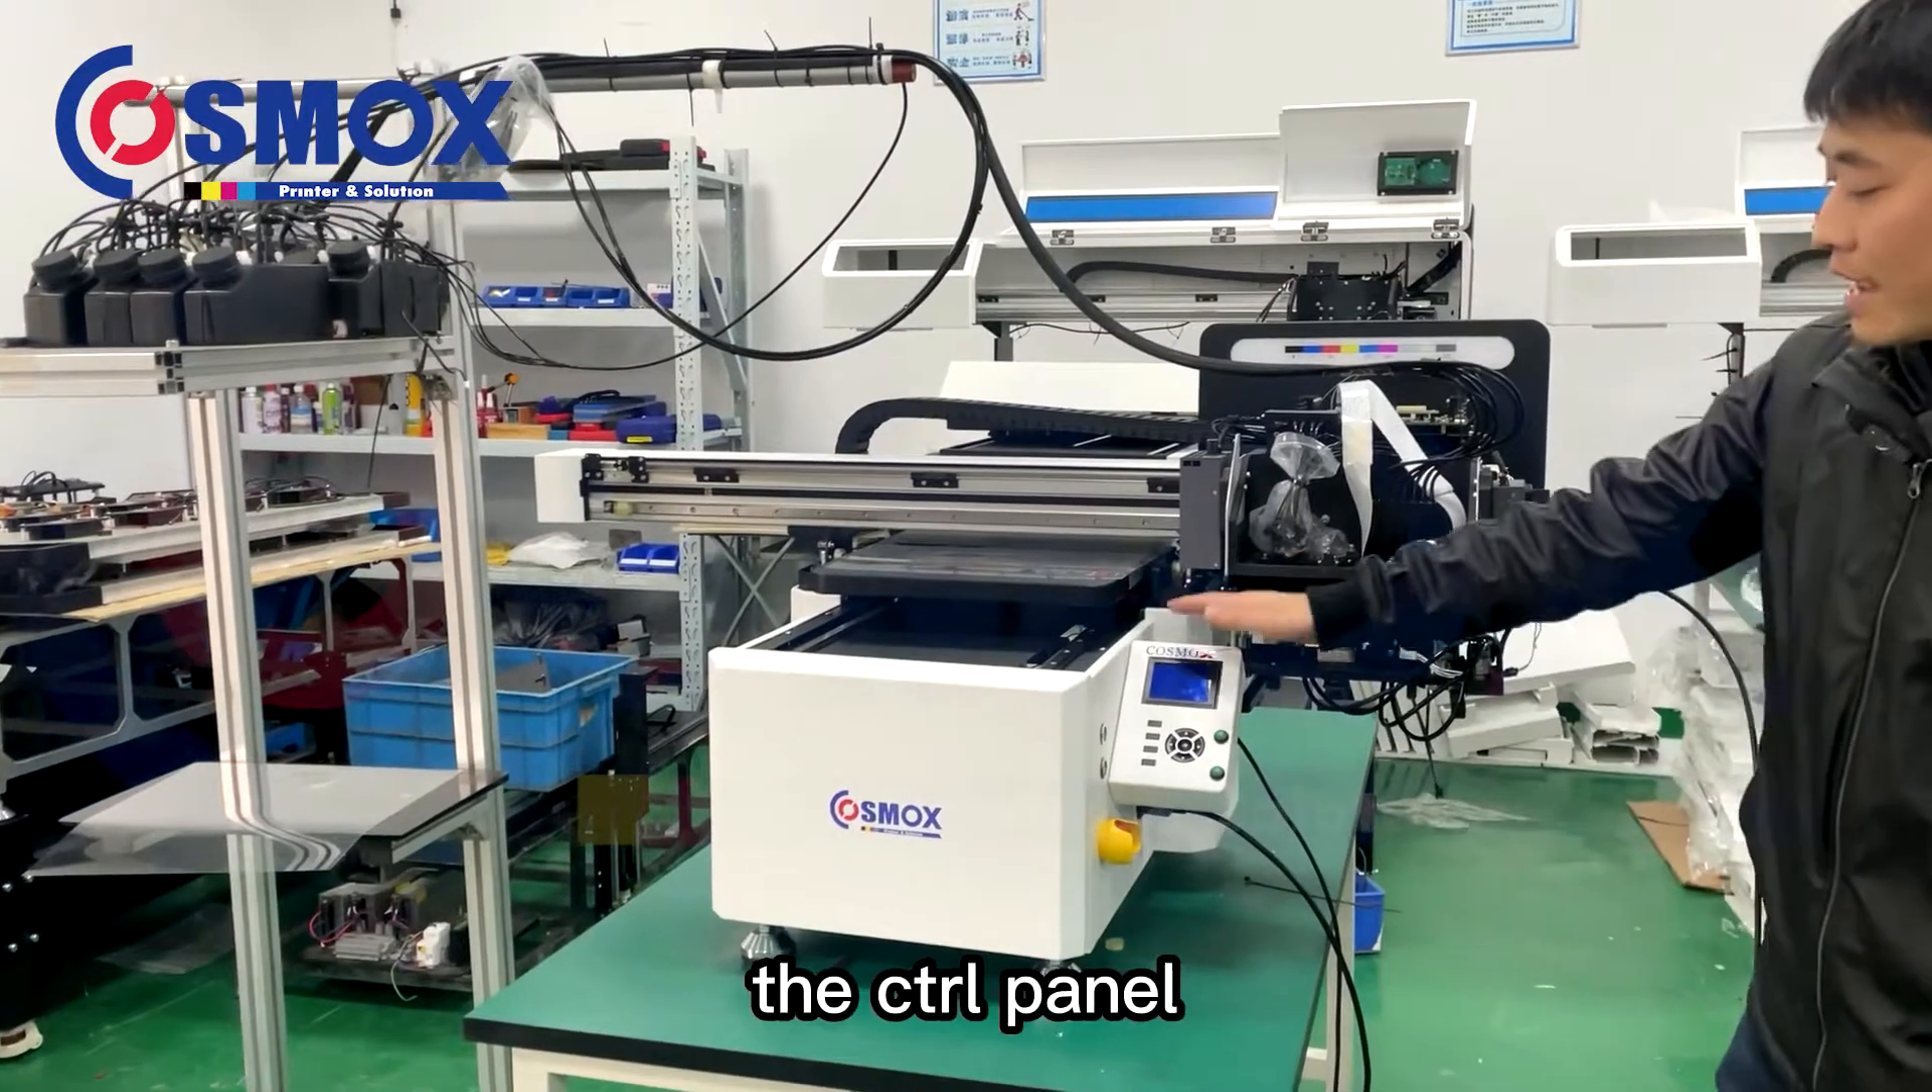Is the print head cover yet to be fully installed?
Yes.